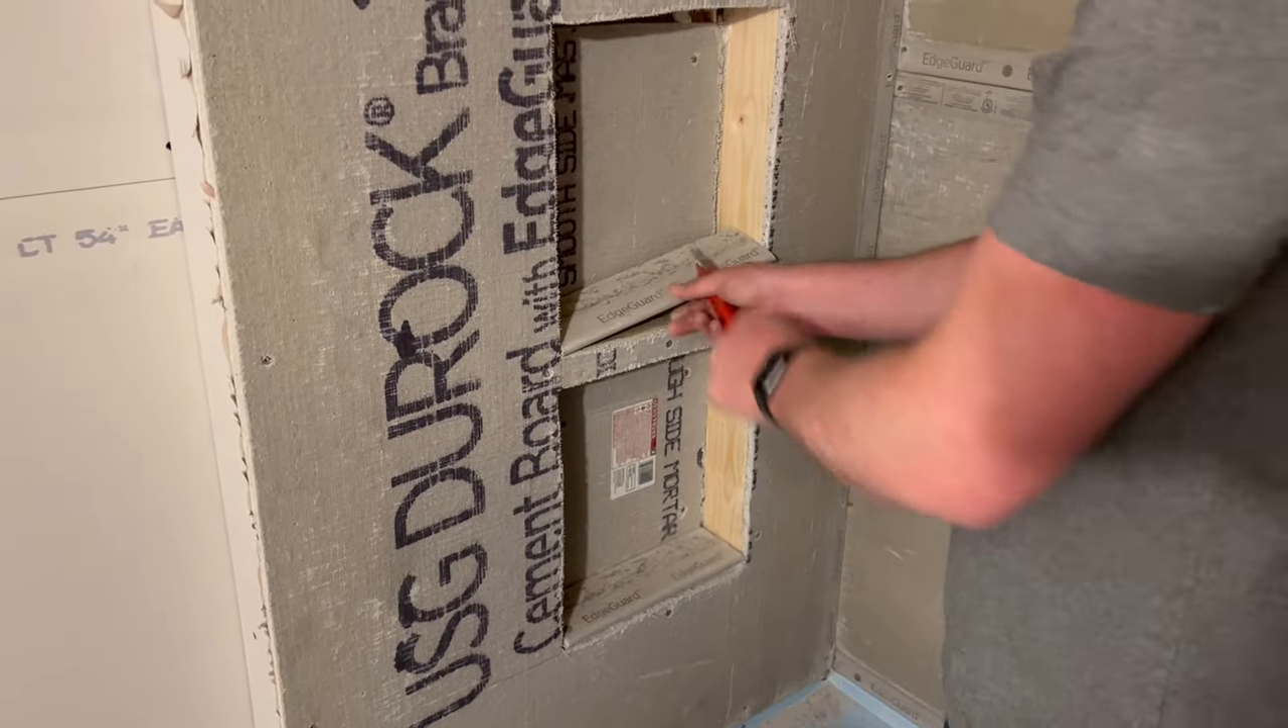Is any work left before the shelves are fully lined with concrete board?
Yes.